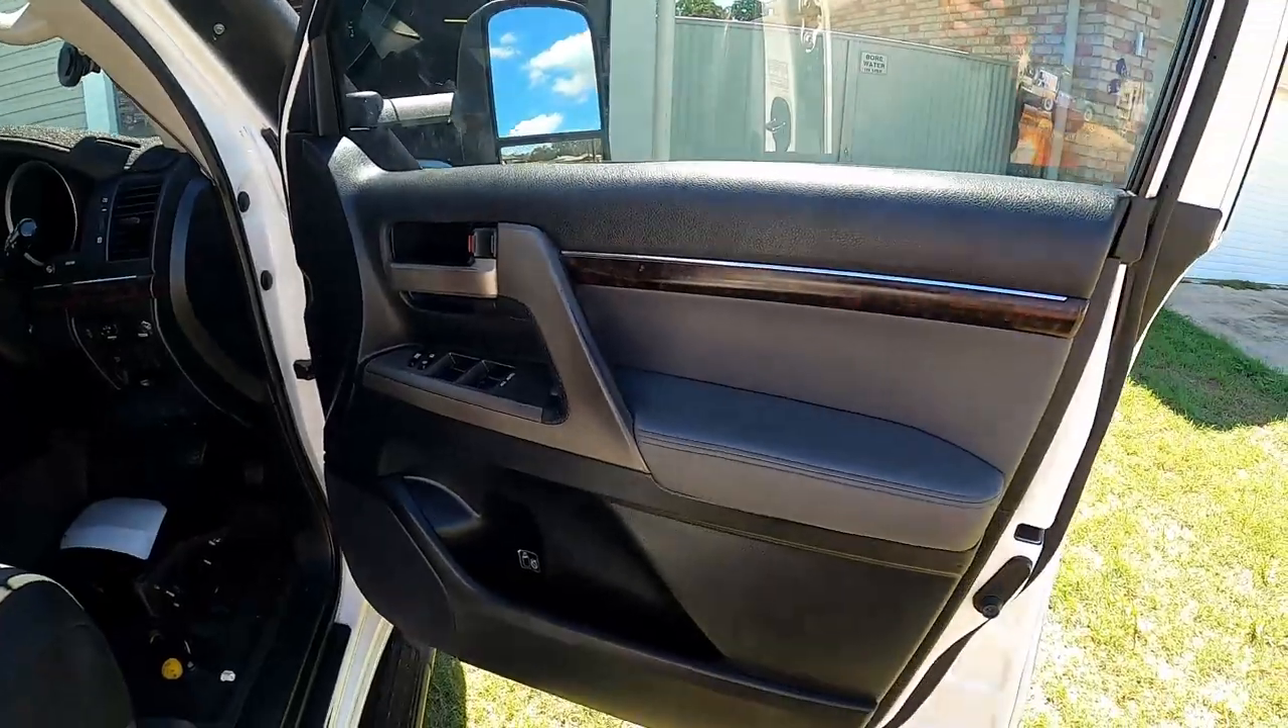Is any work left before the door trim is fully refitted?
No.